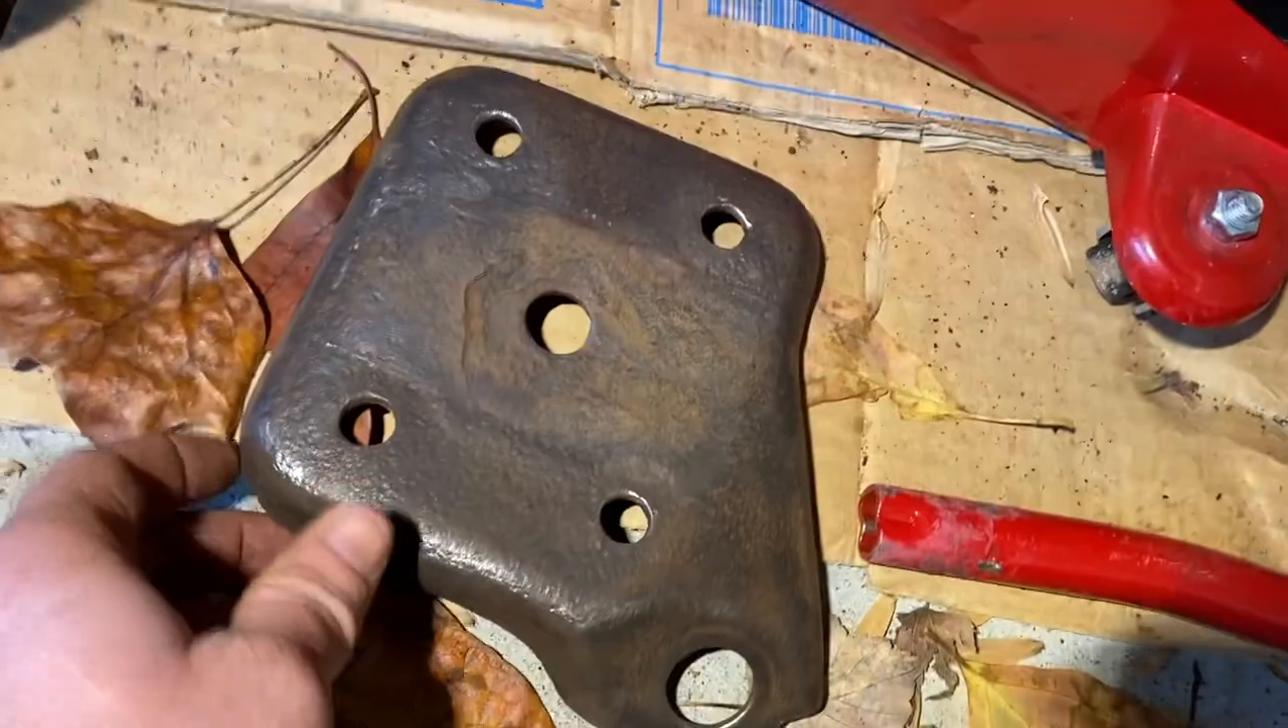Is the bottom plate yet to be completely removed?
No.